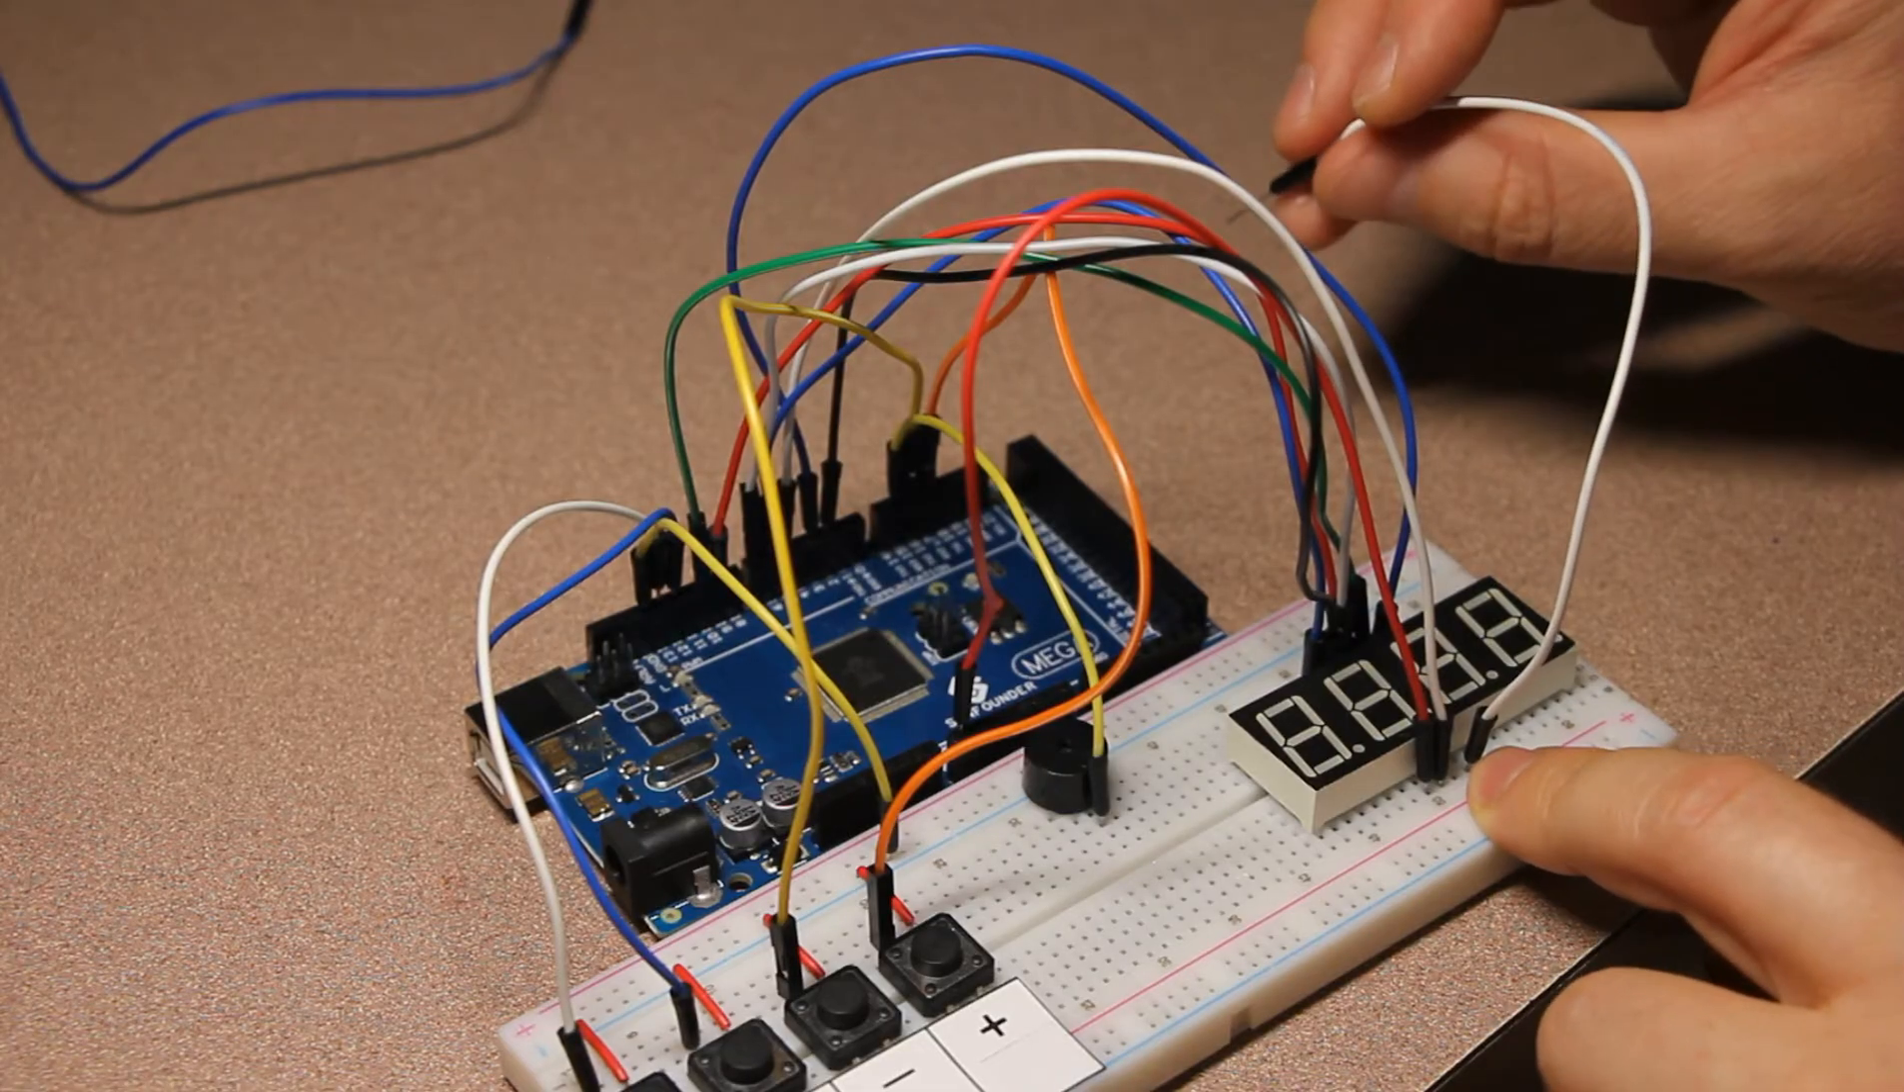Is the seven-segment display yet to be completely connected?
Yes.